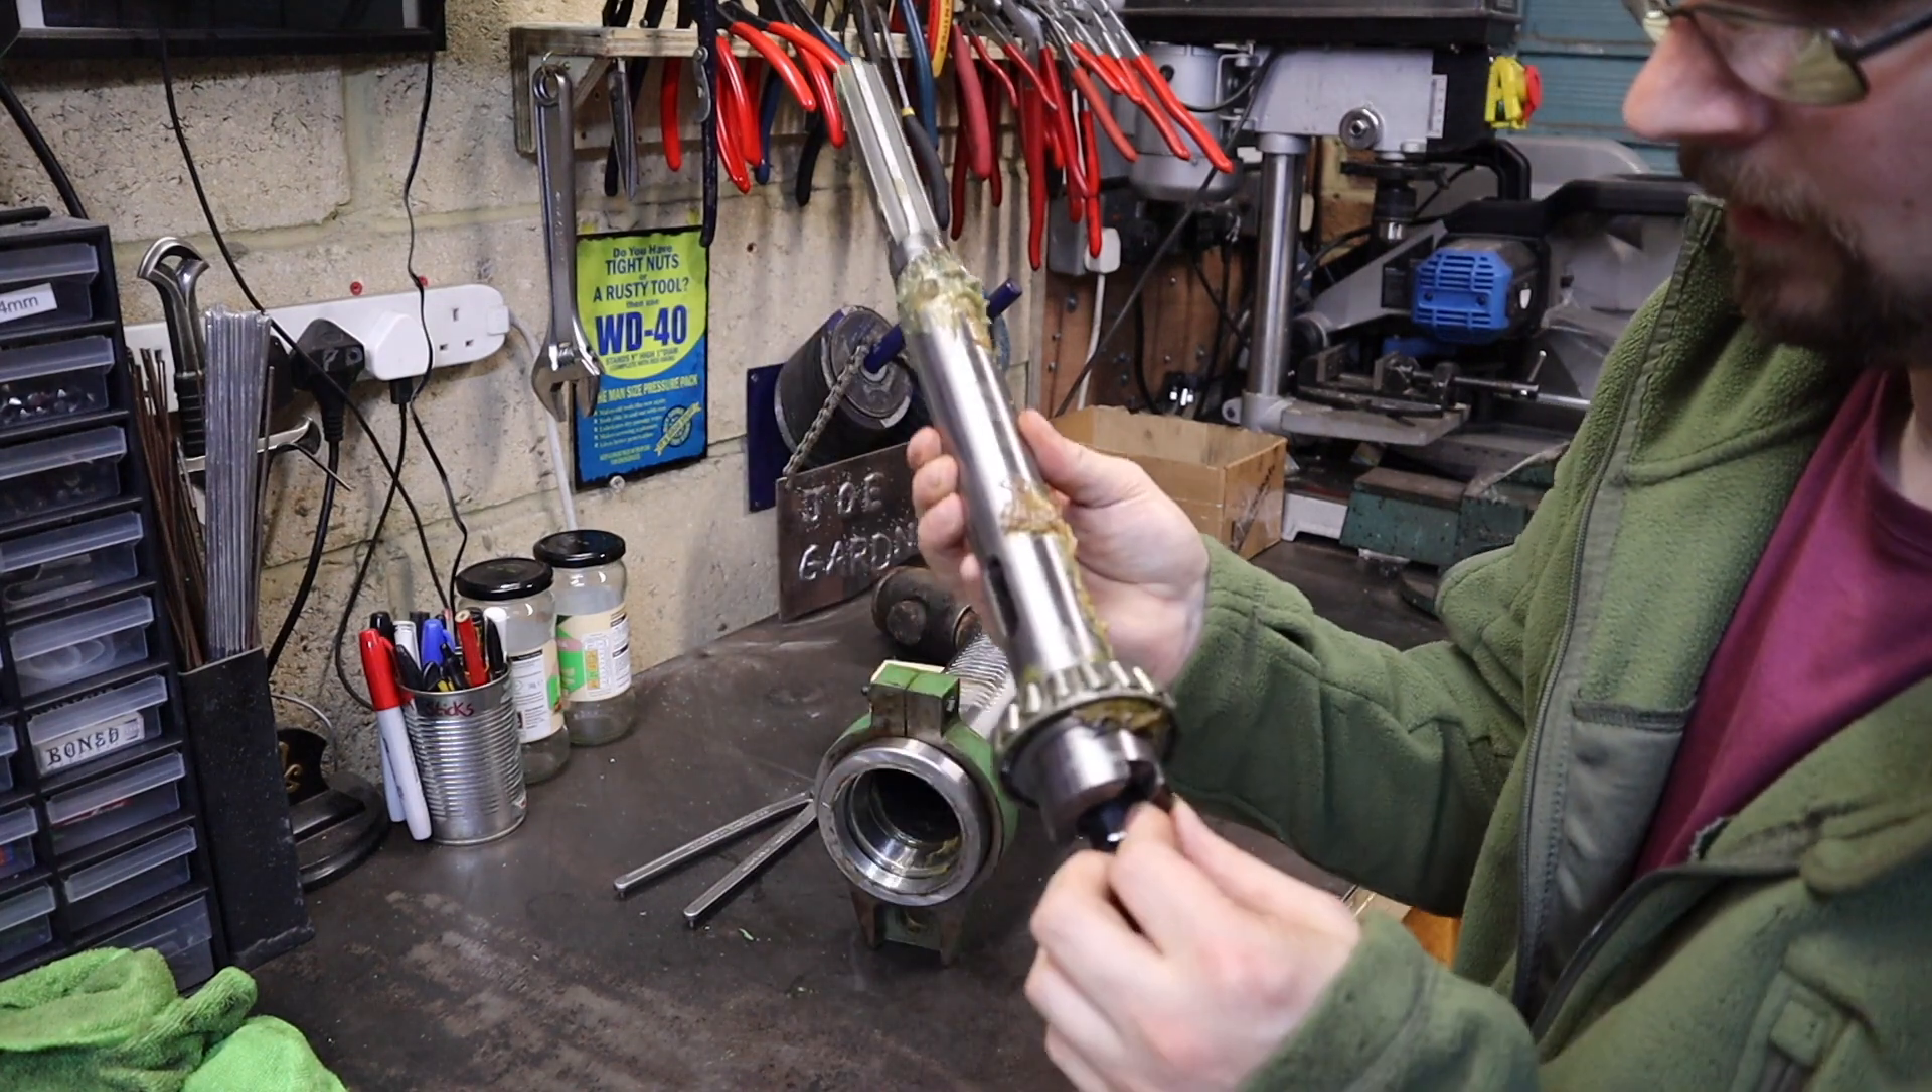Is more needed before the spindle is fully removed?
No.